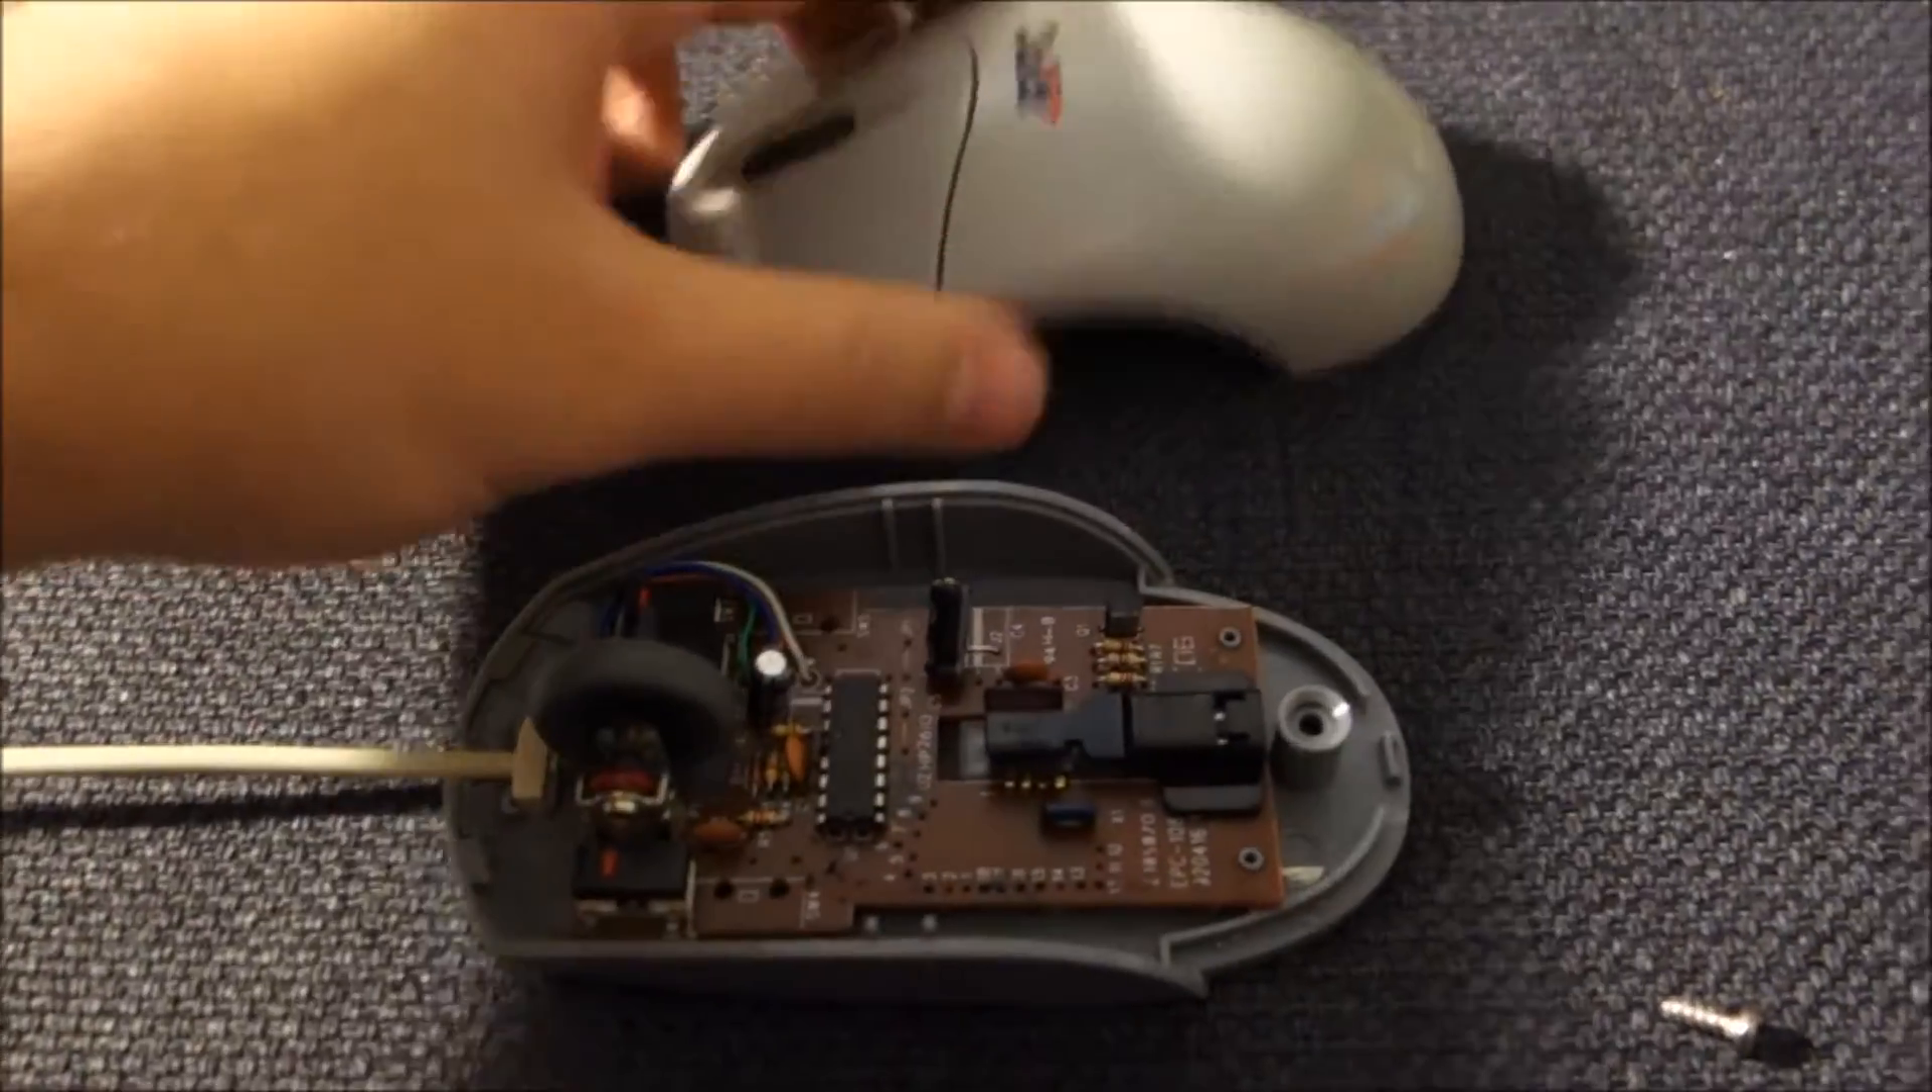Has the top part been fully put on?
No.